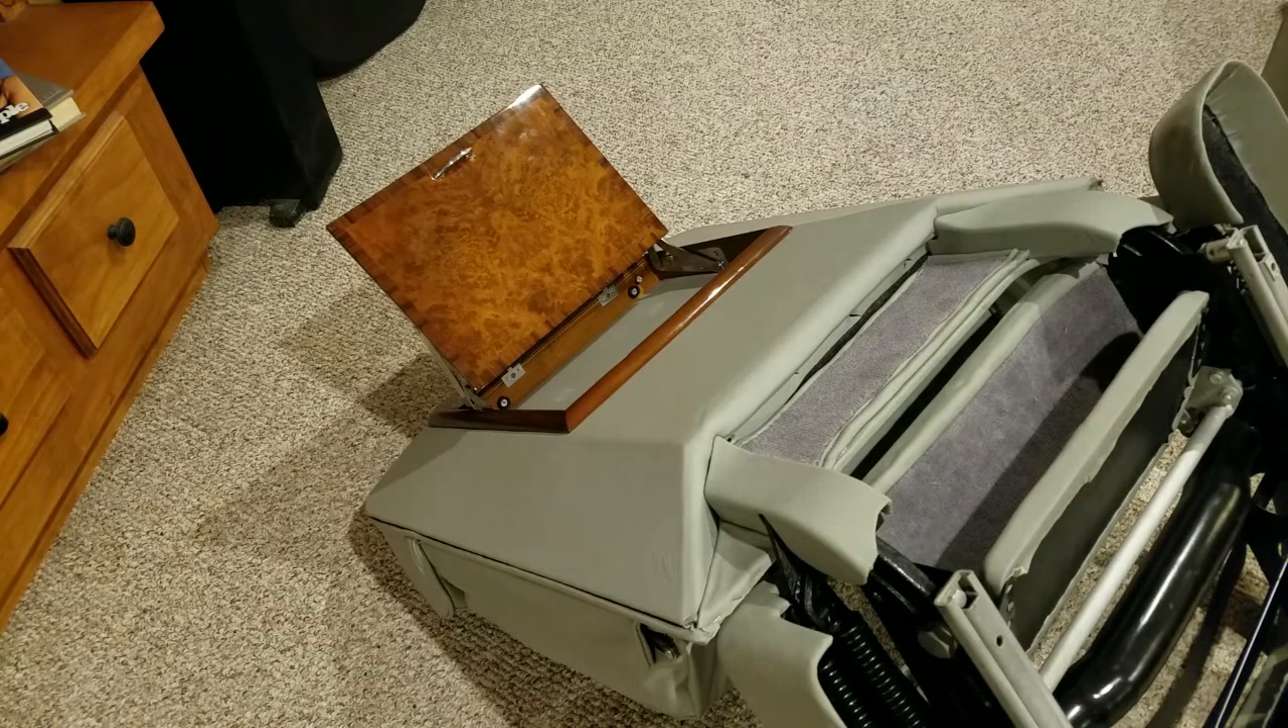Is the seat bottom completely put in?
No.